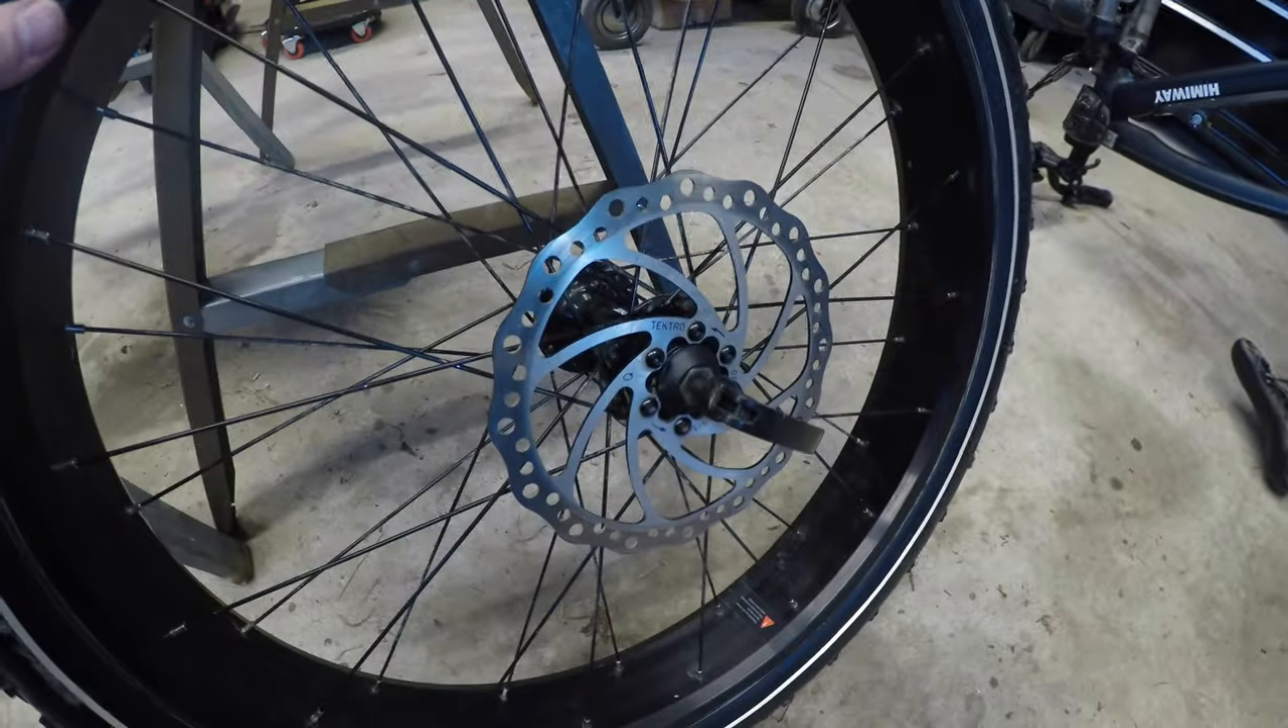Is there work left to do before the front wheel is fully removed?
No.